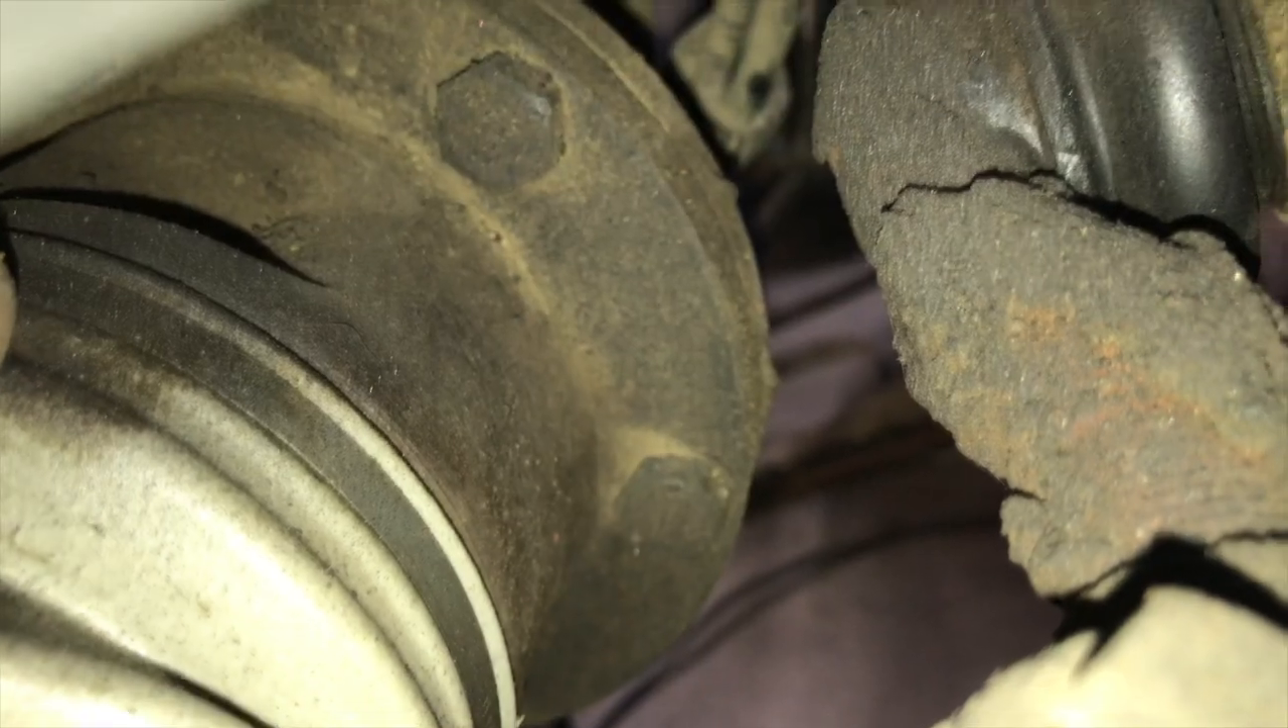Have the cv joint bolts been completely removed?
No.